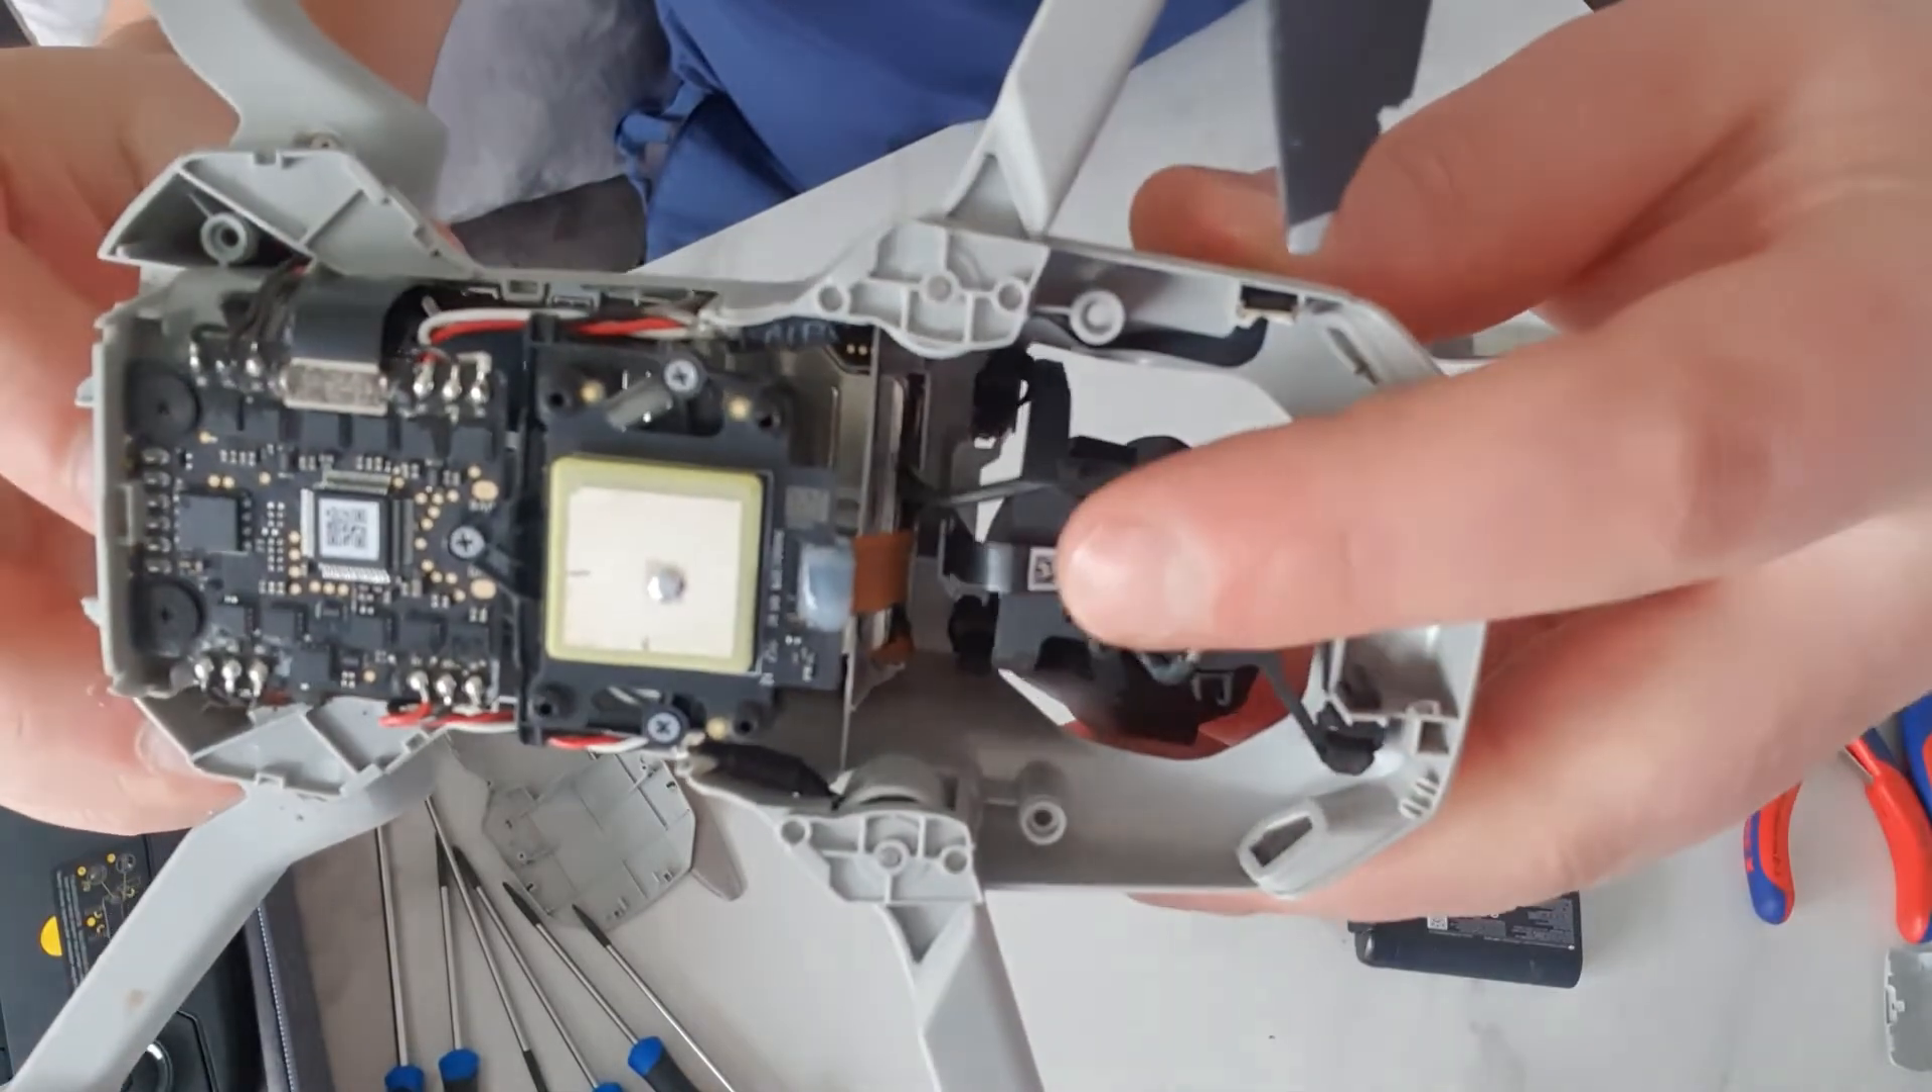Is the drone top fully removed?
Yes.